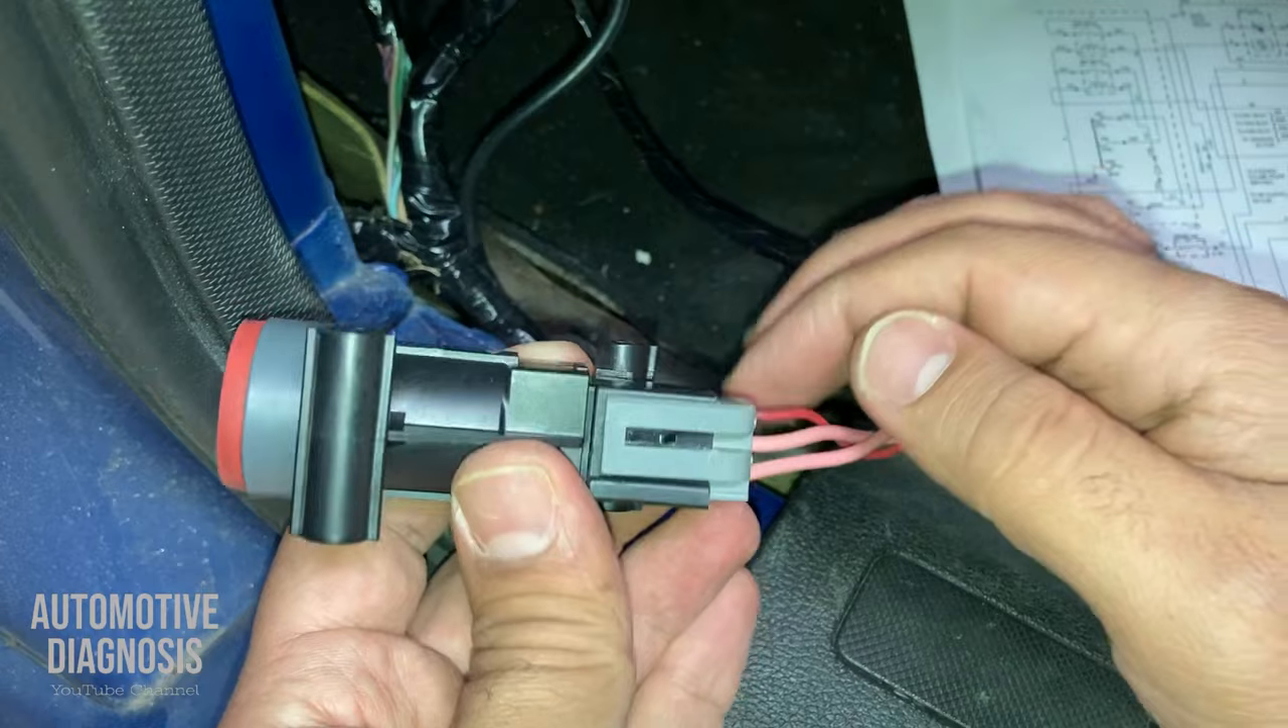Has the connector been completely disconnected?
No.